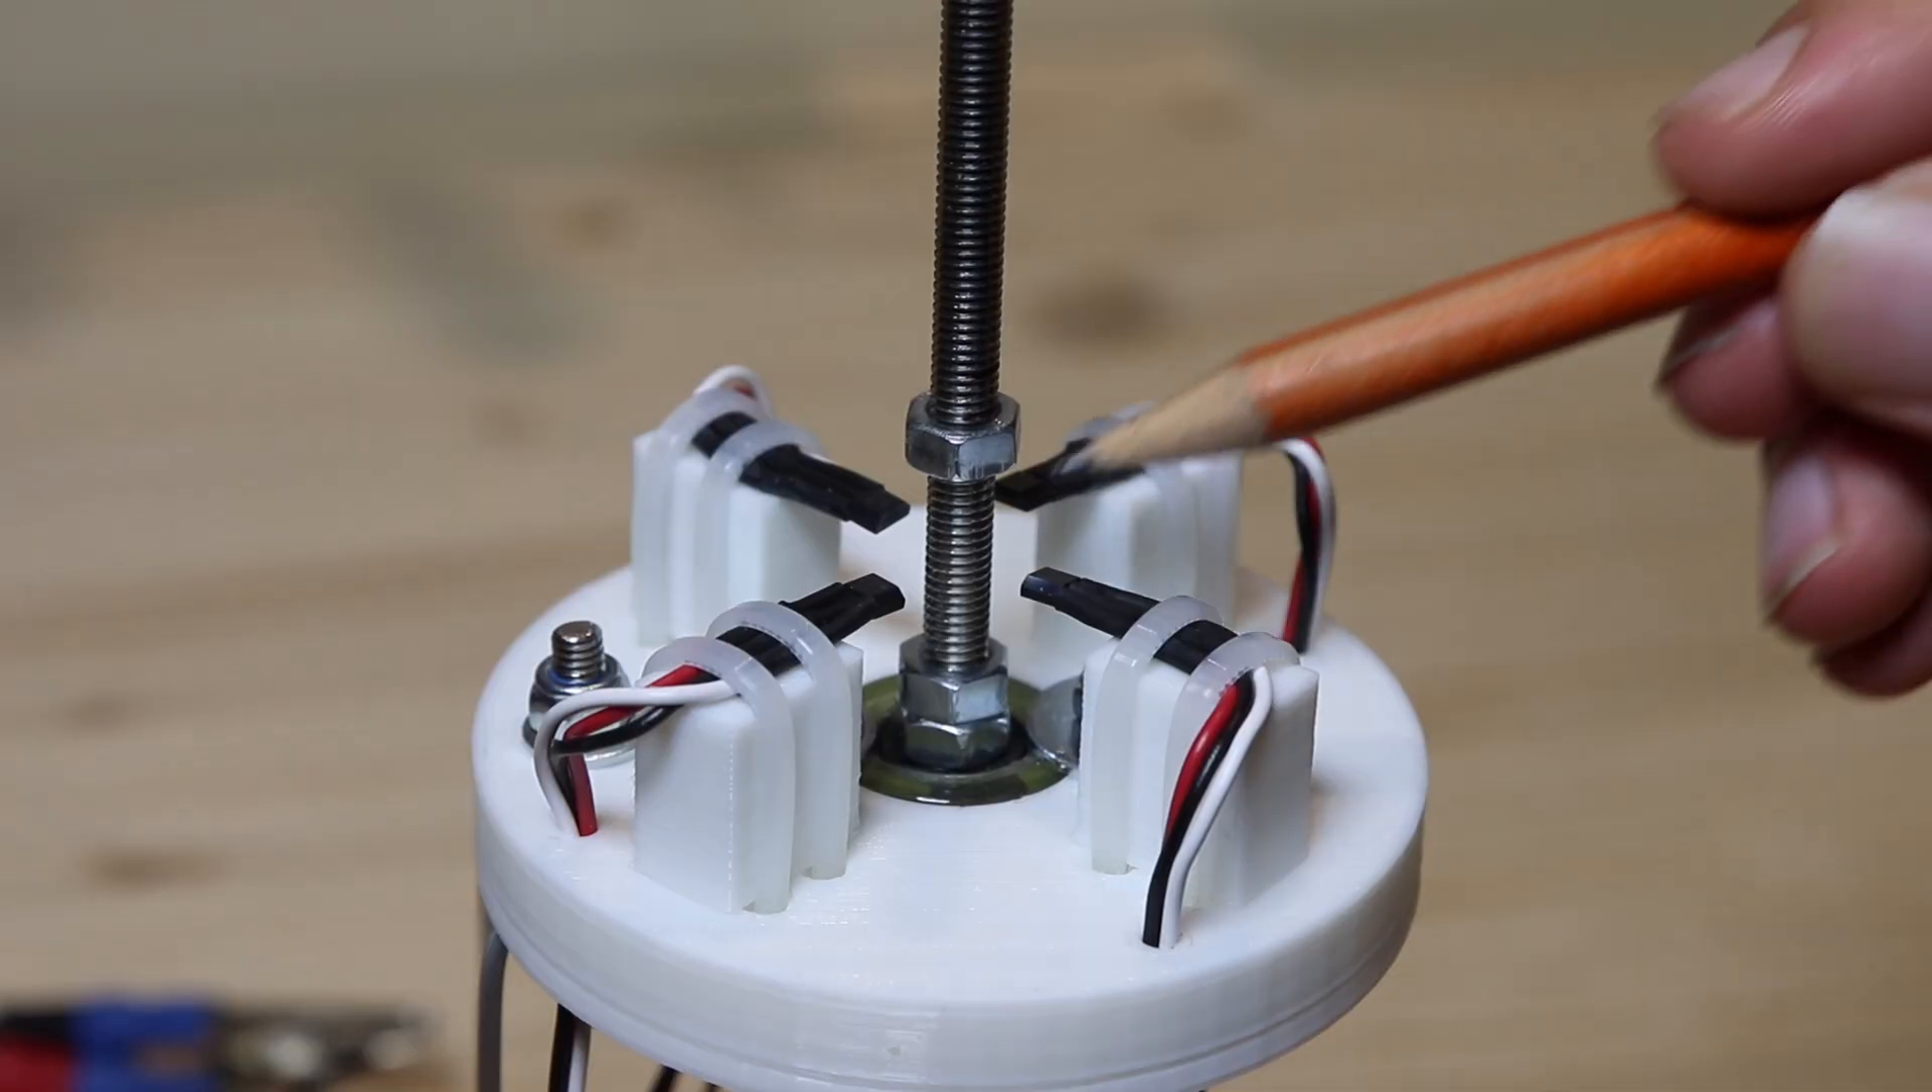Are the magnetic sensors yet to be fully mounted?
No.